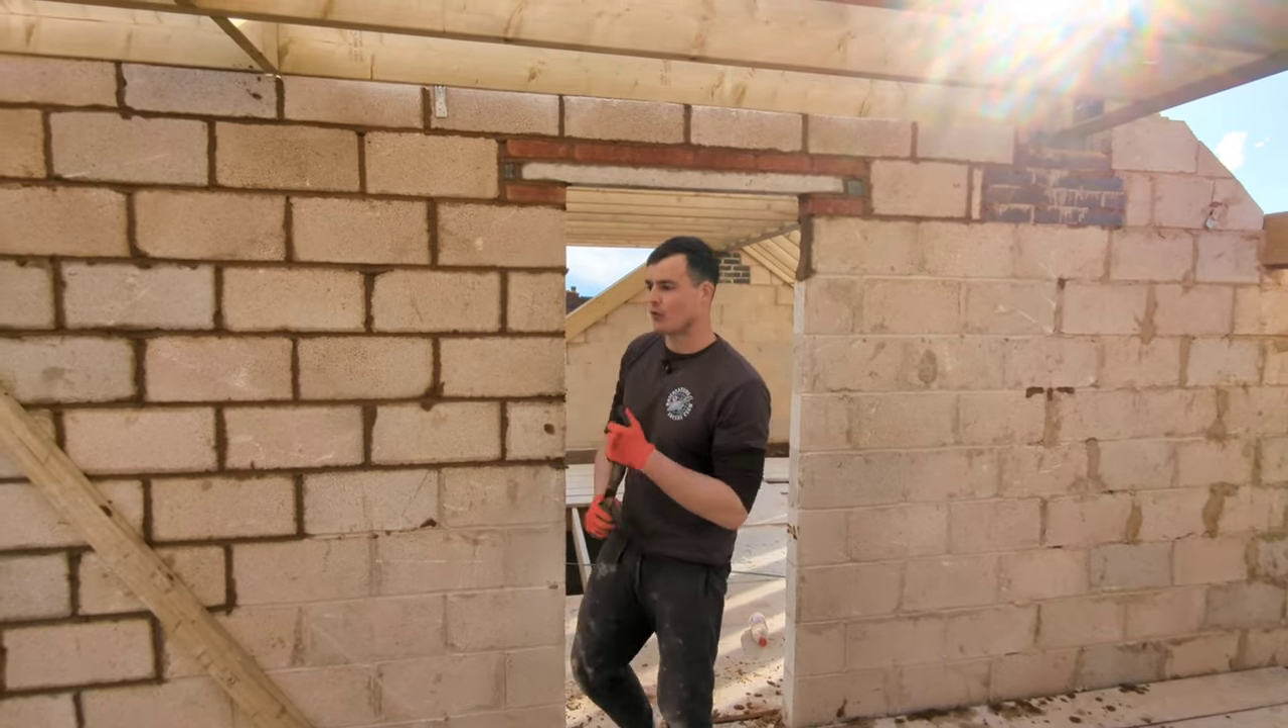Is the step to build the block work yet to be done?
No.